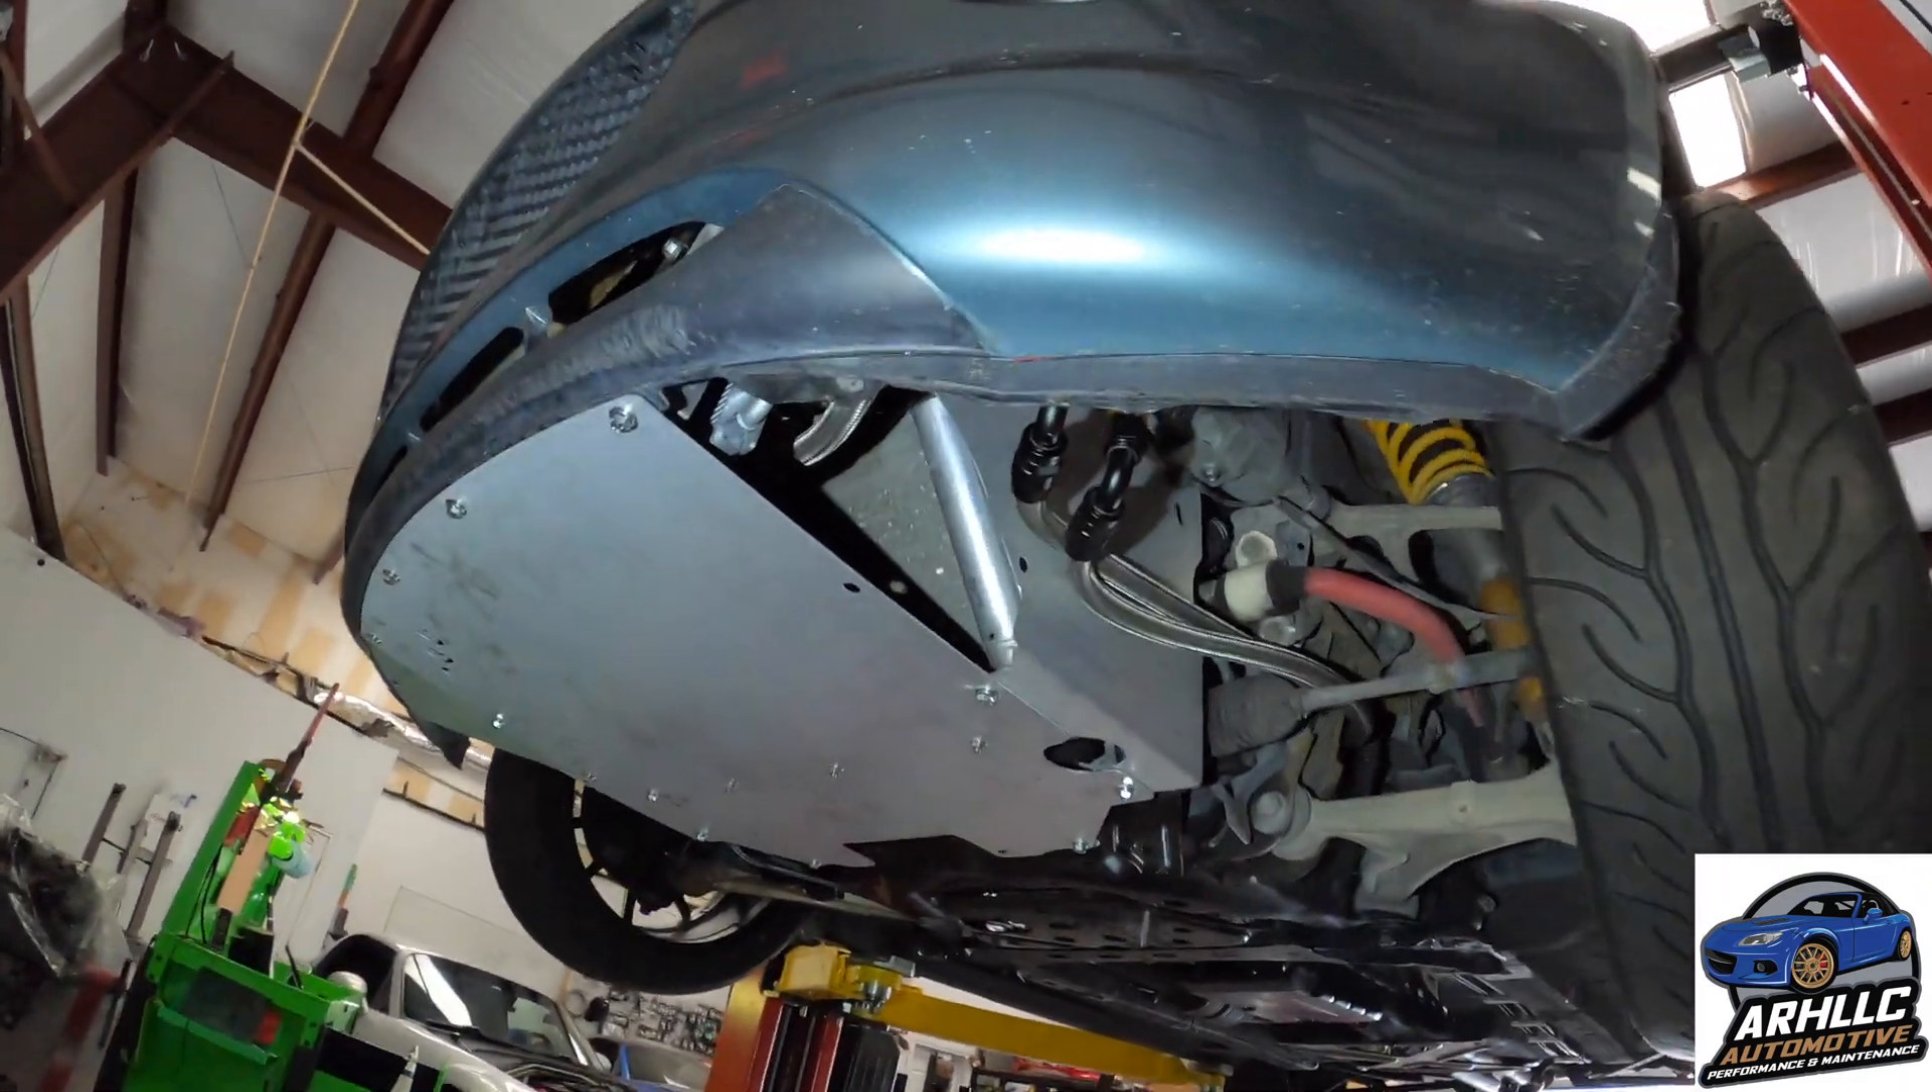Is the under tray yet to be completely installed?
No.